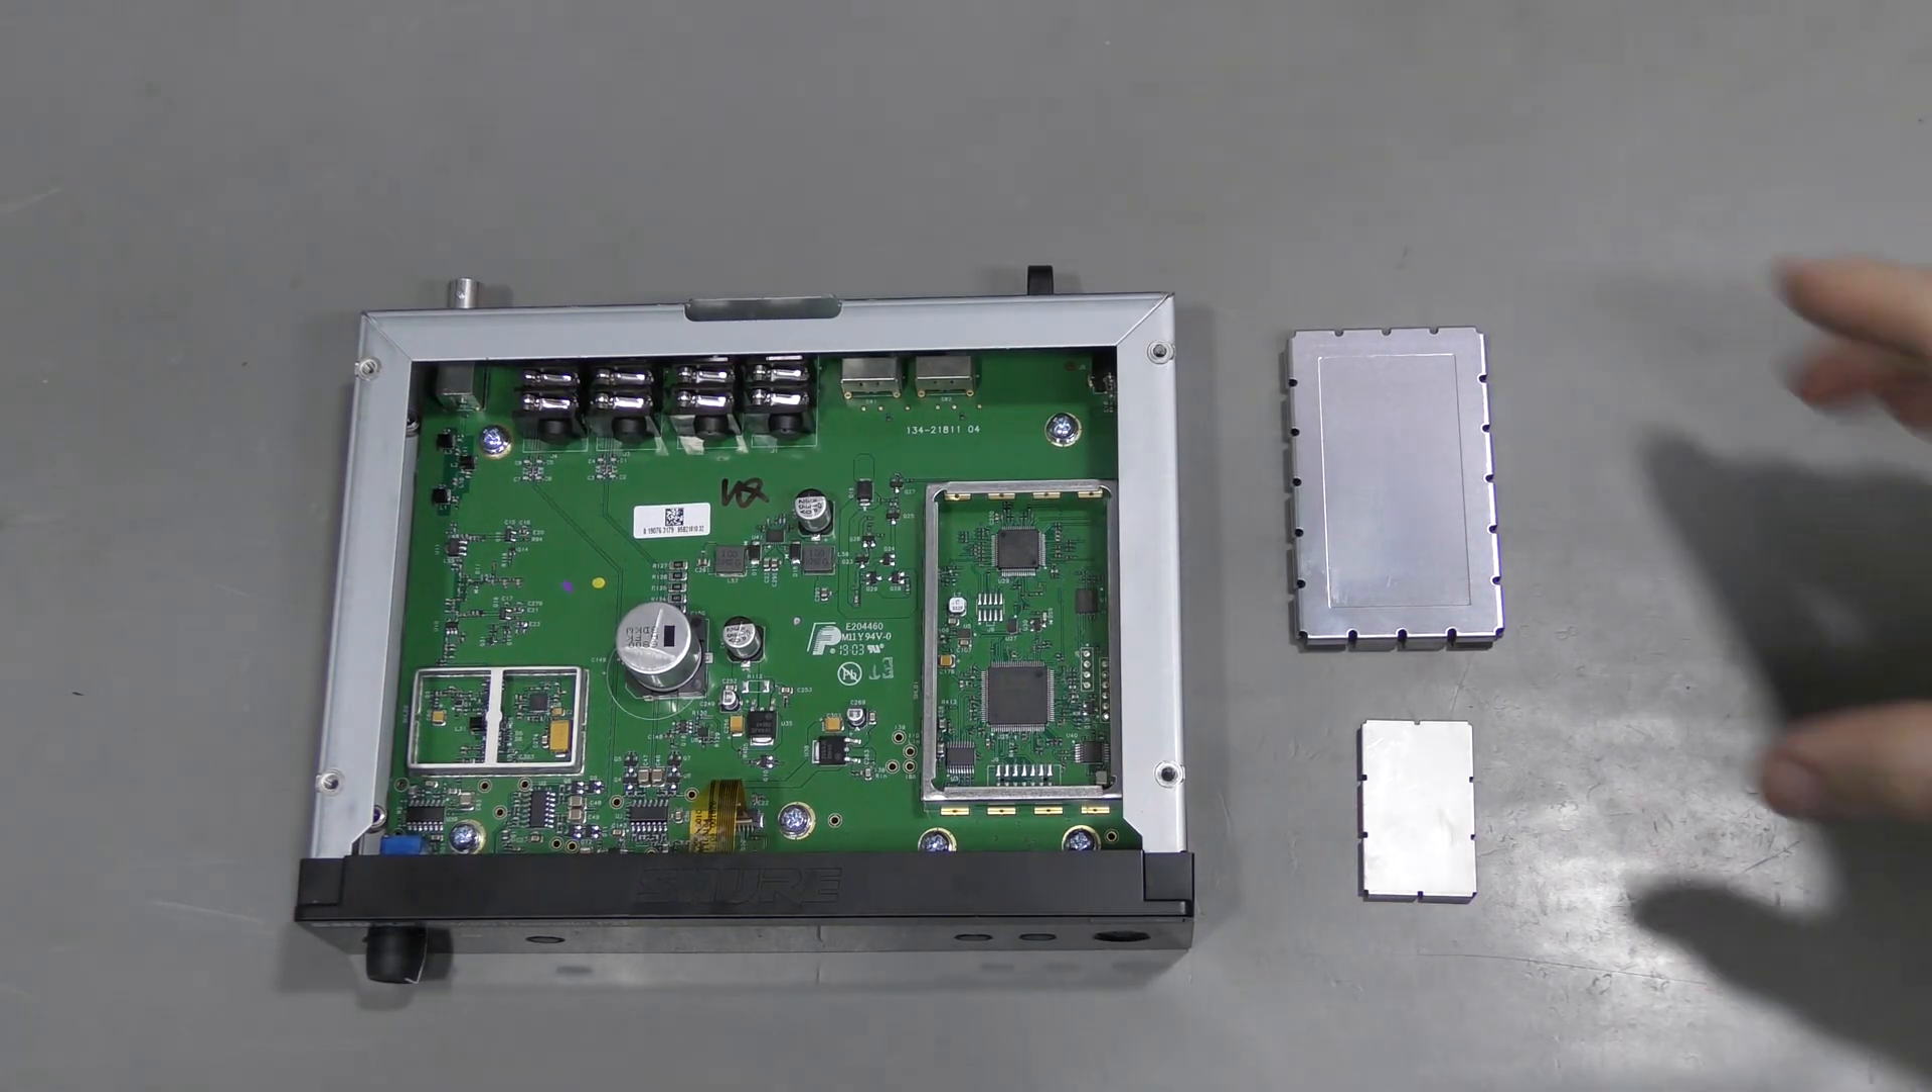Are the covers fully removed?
Yes.